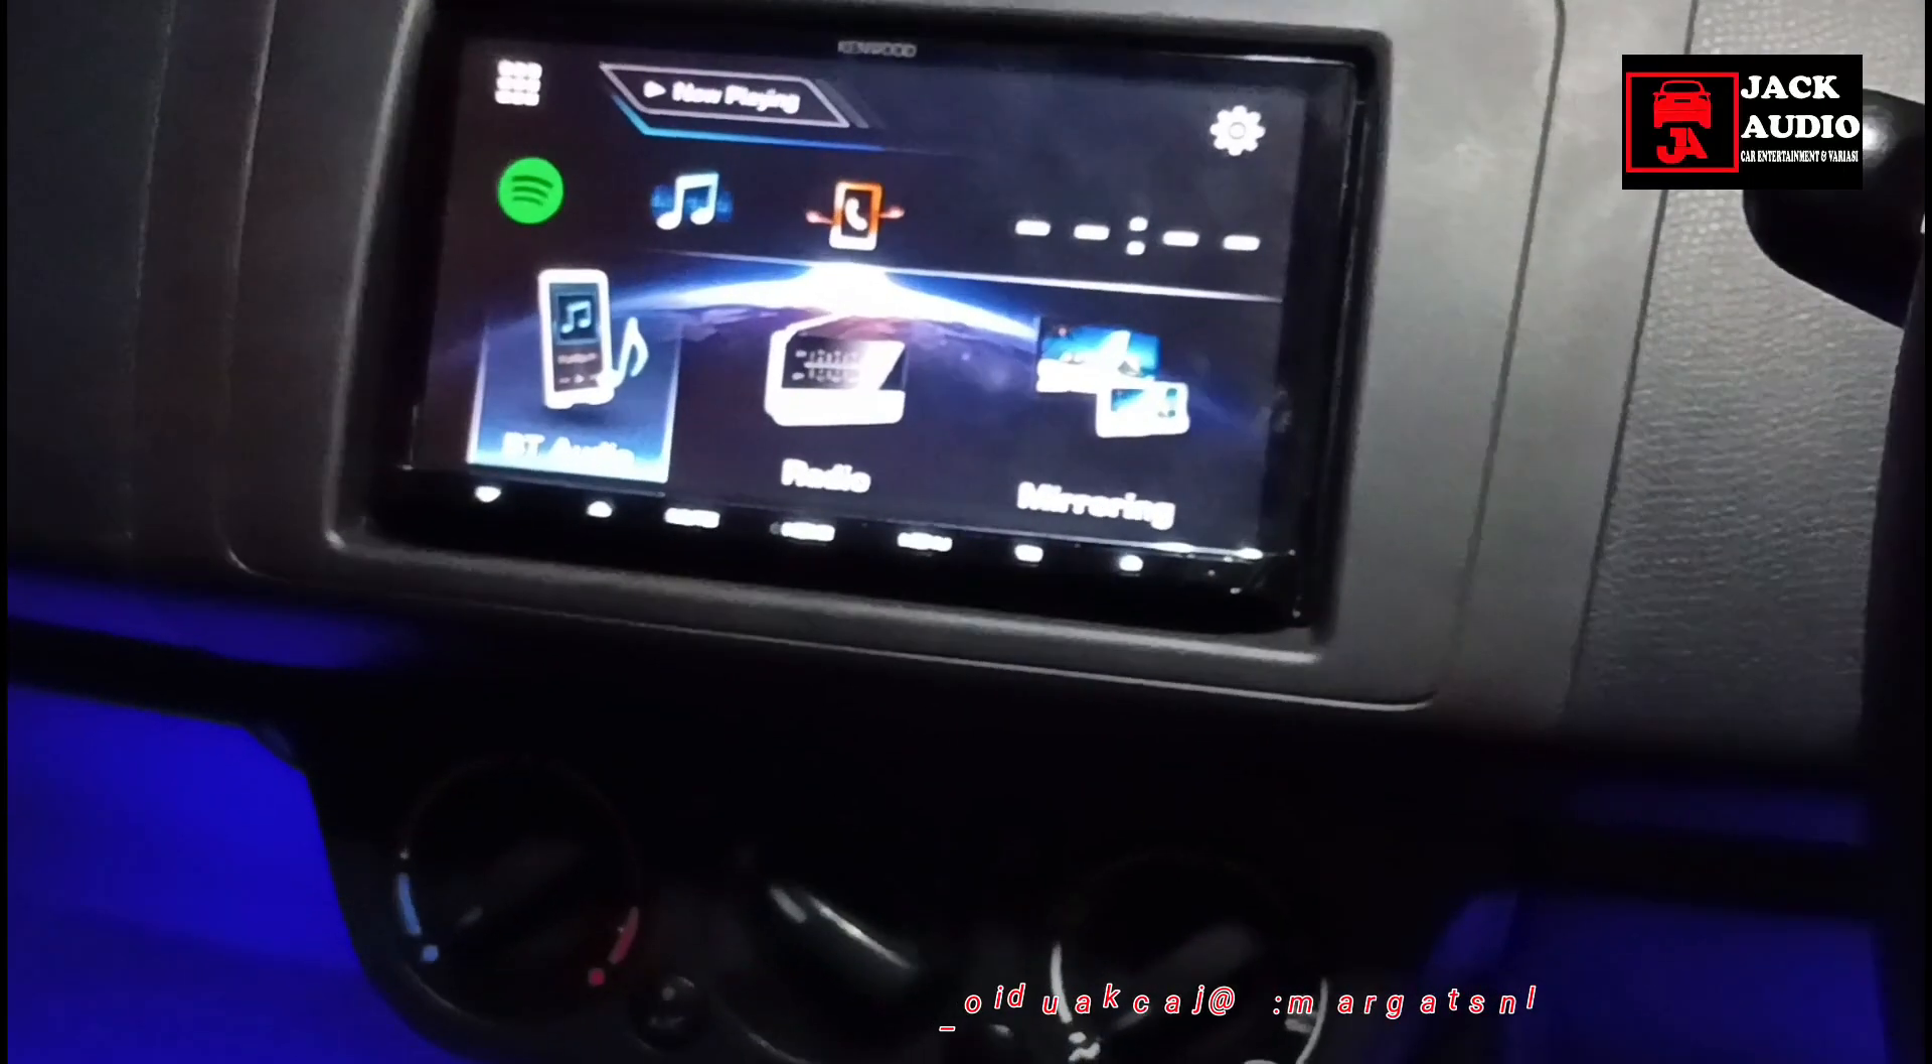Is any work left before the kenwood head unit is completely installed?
No.